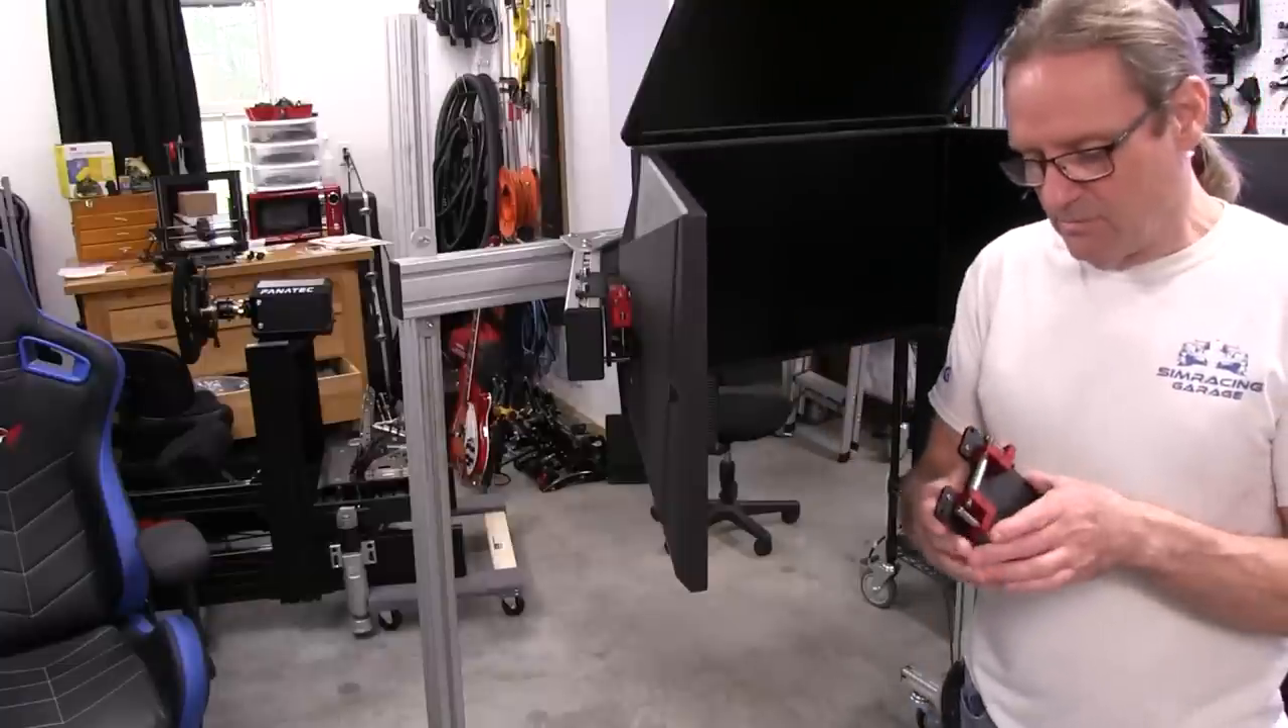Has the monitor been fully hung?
Yes.